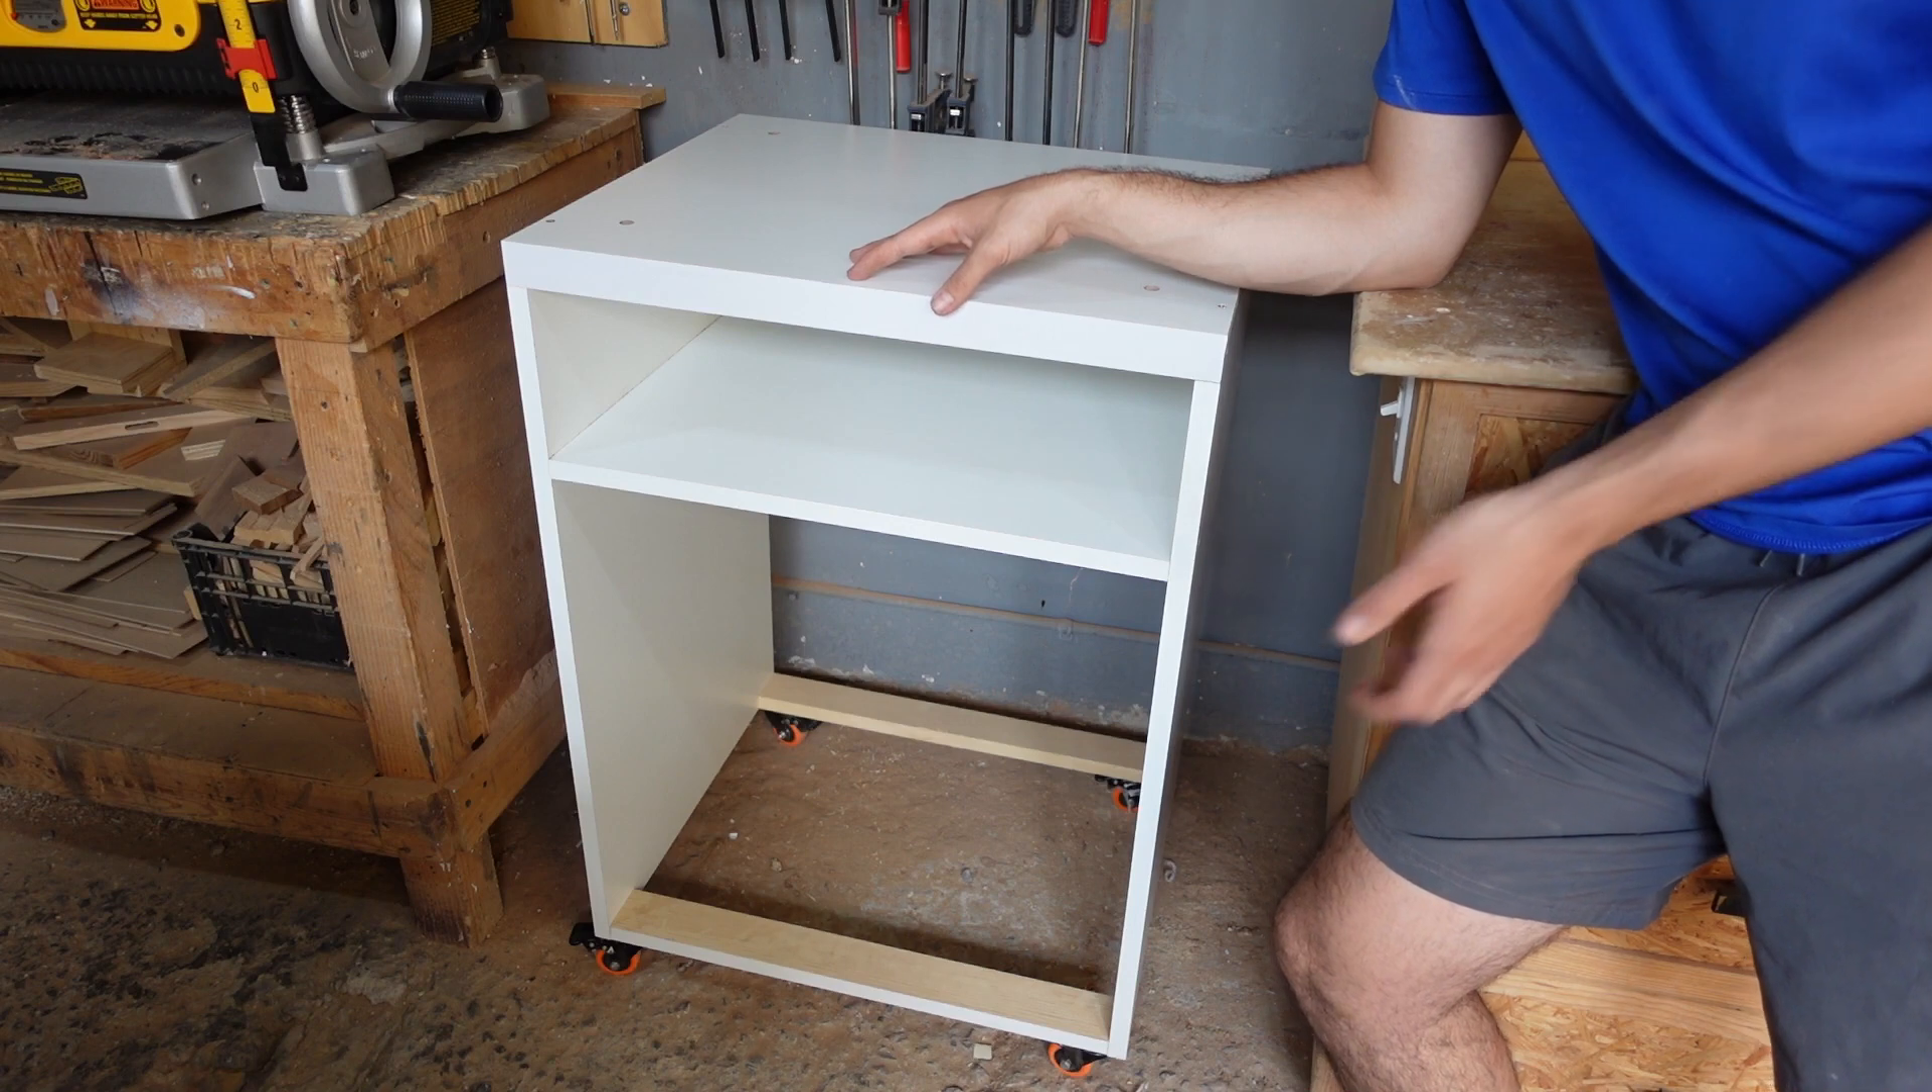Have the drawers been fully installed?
No.